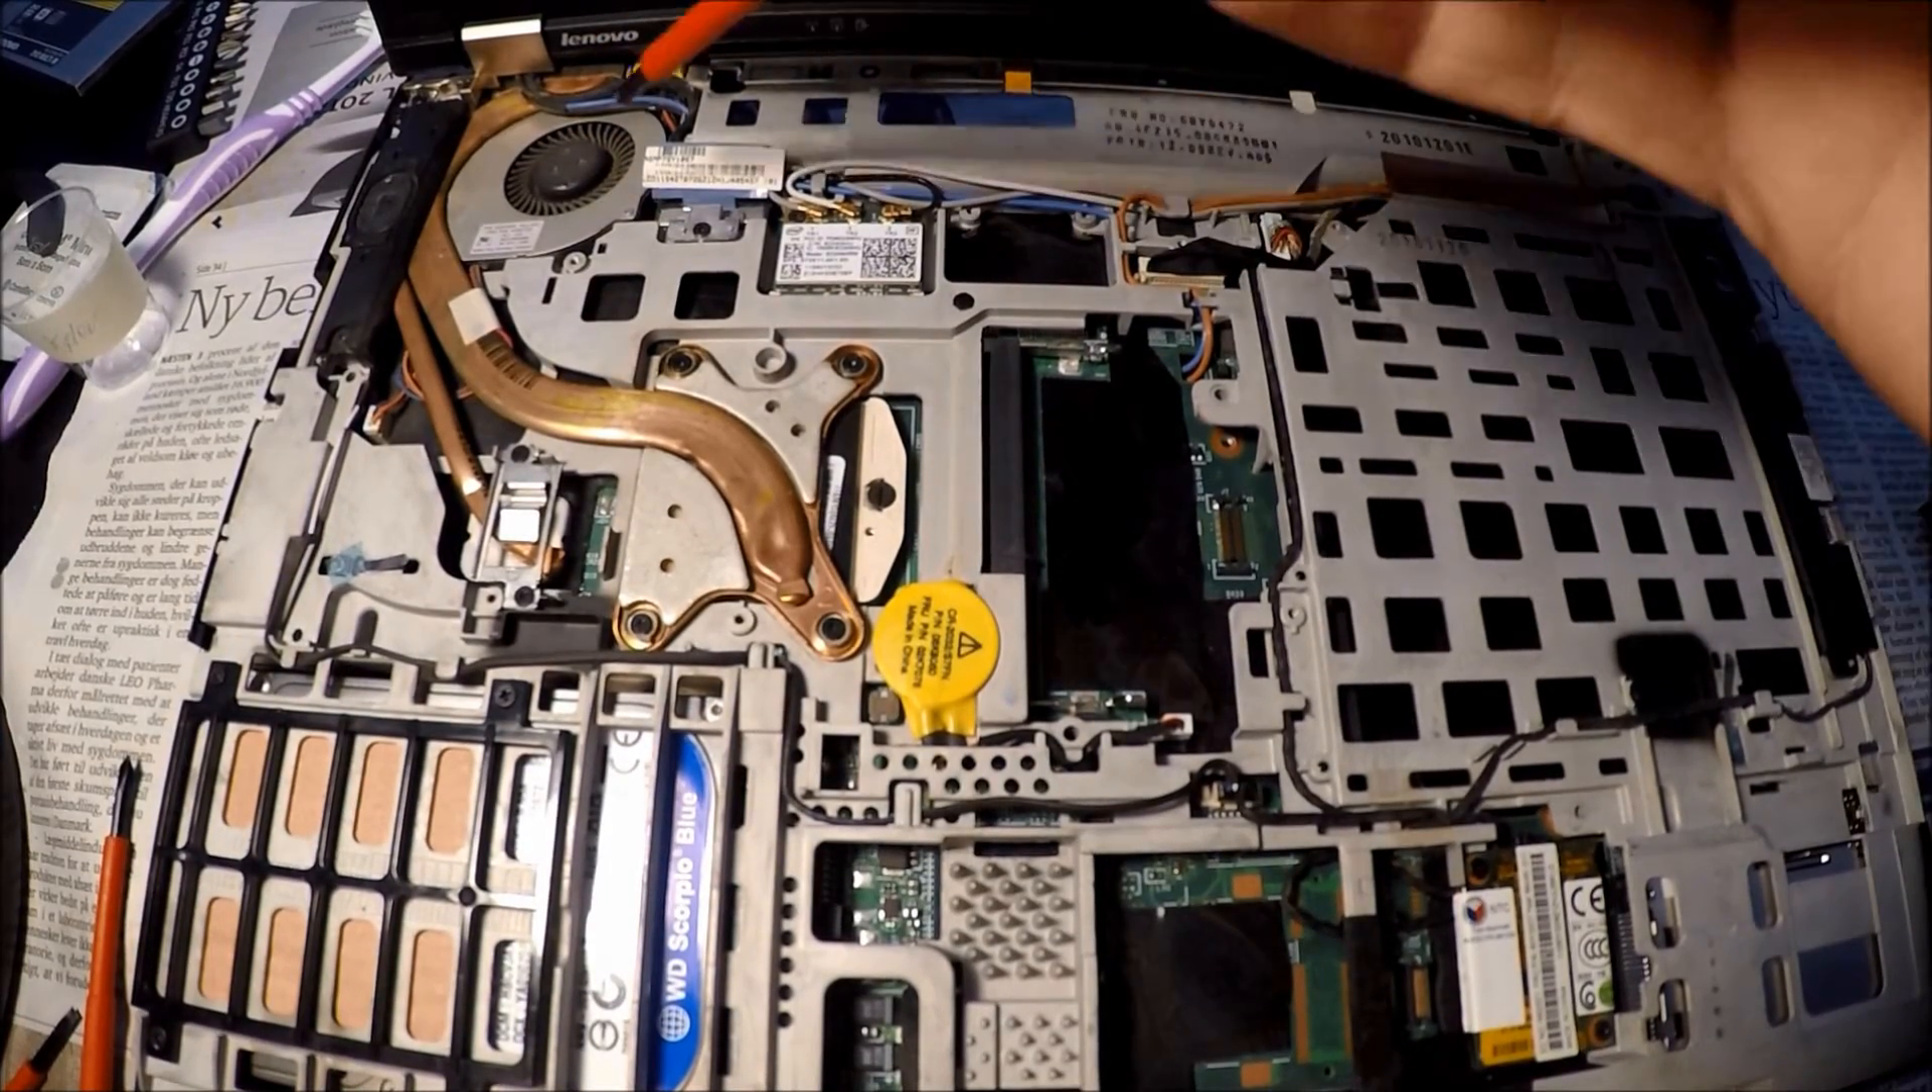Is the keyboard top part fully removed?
Yes.